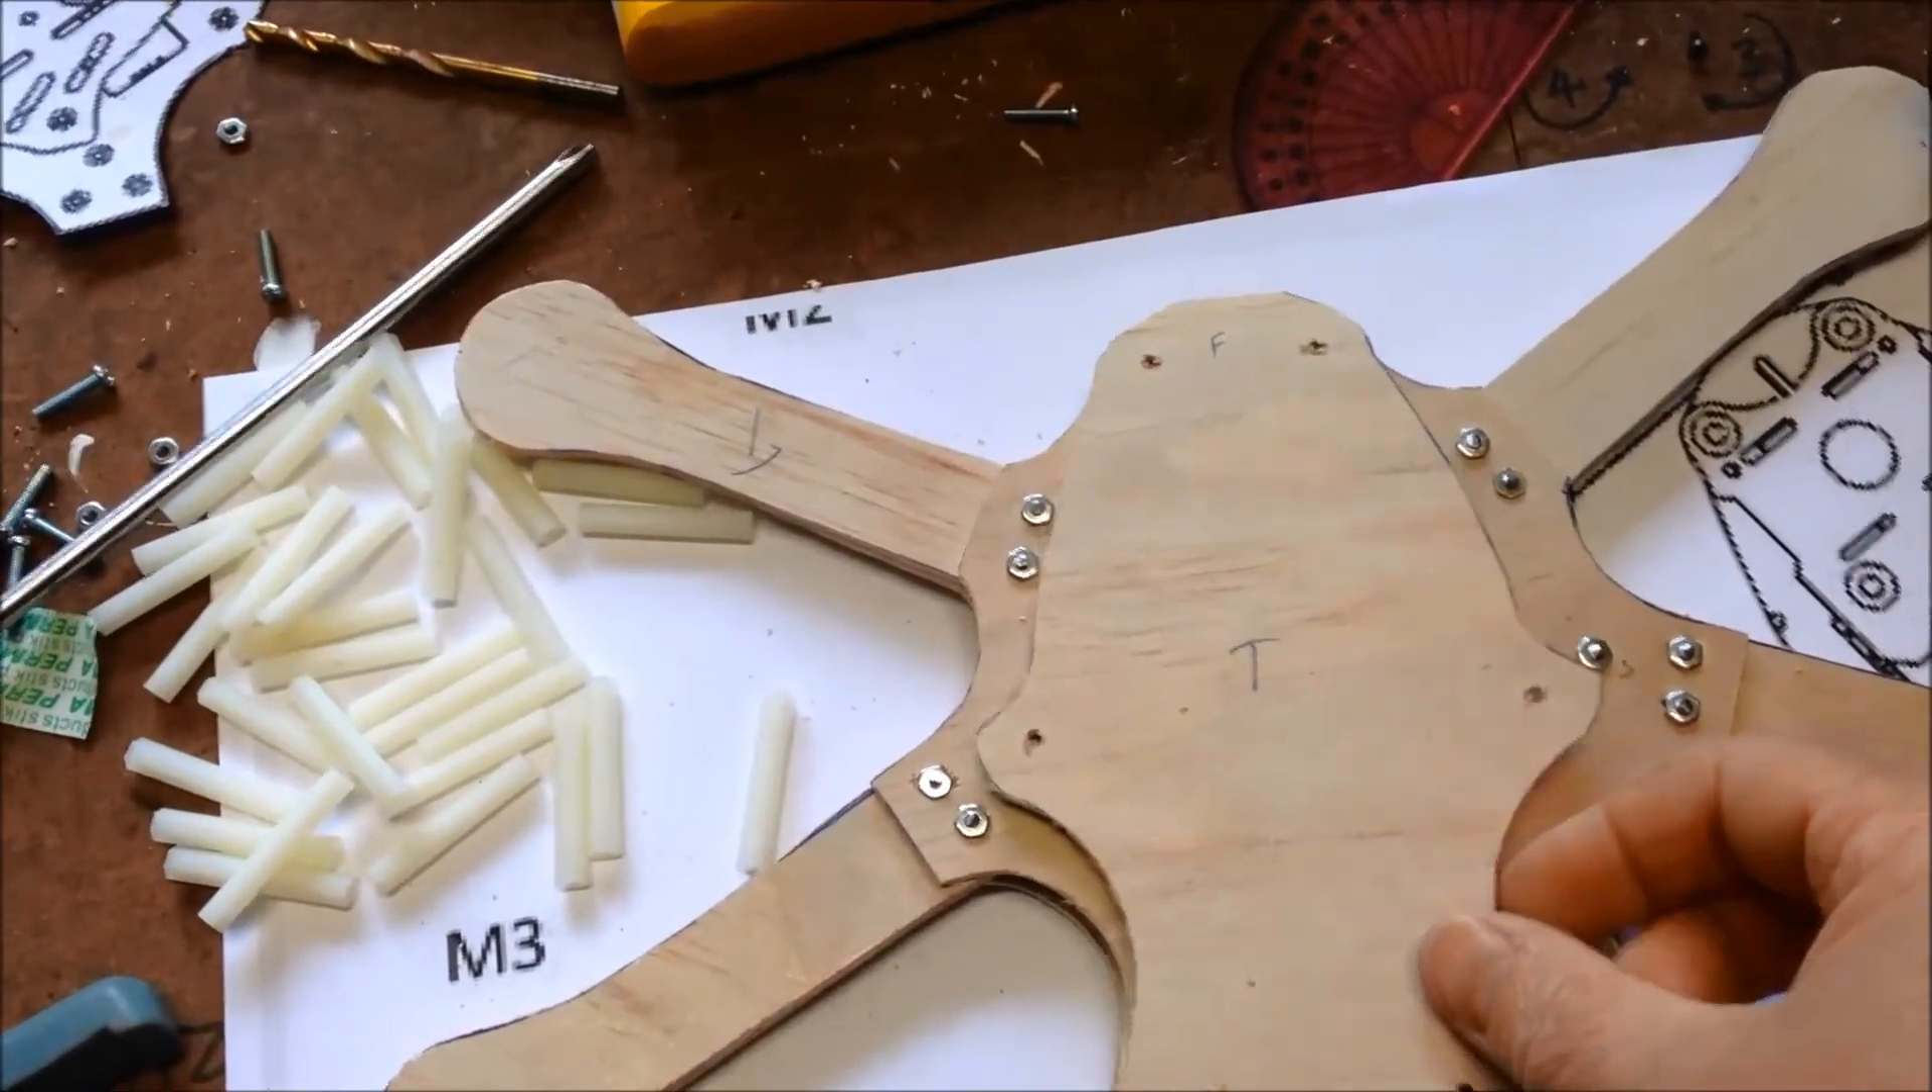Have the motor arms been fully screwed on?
Yes.